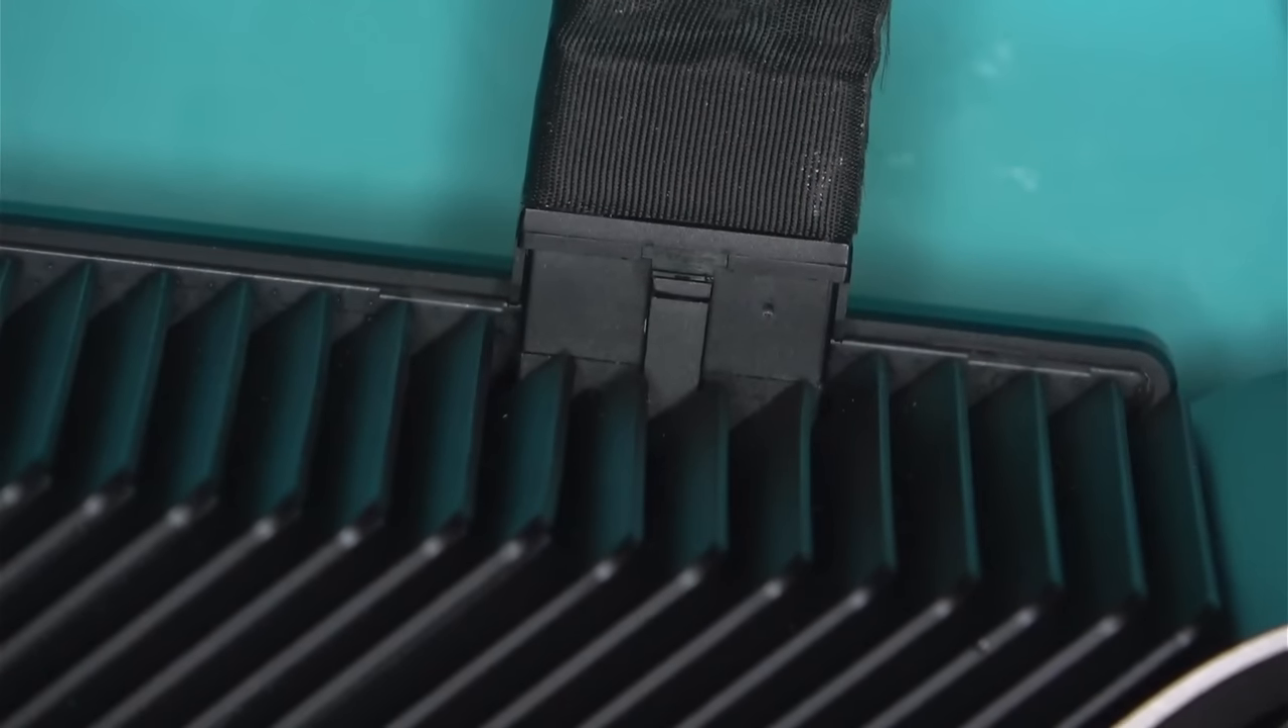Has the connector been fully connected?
Yes.